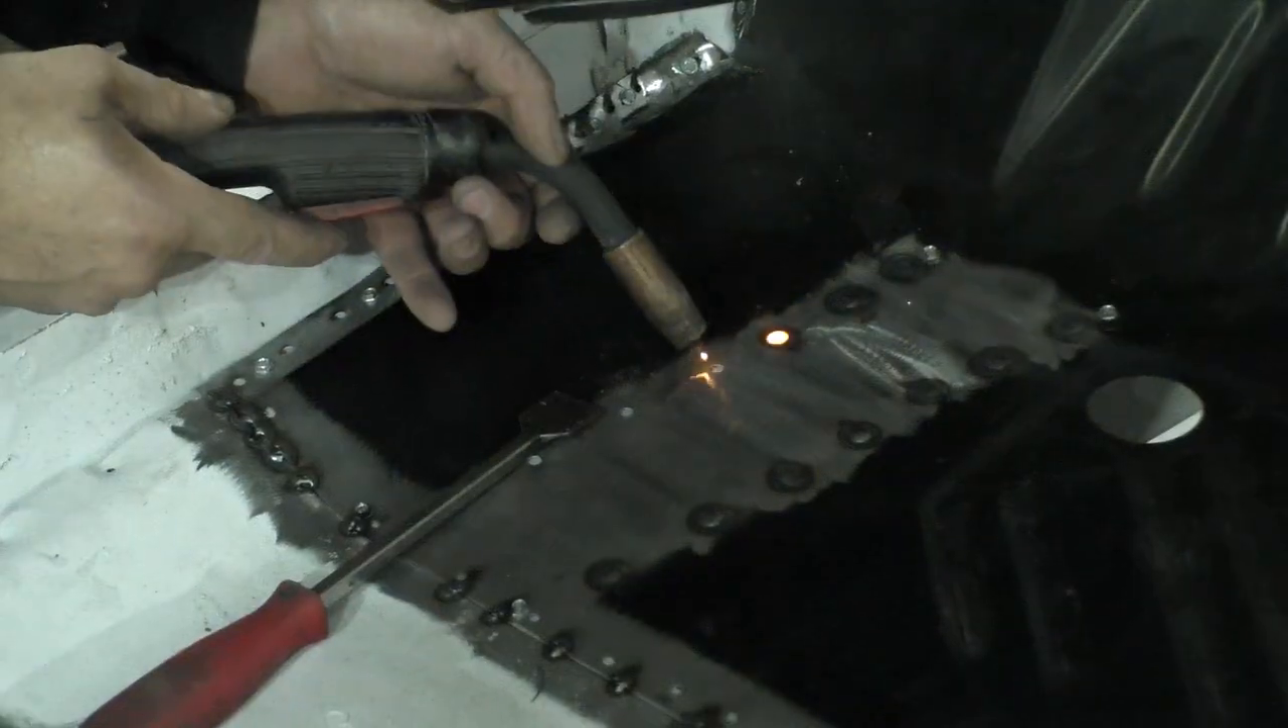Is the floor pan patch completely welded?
No.